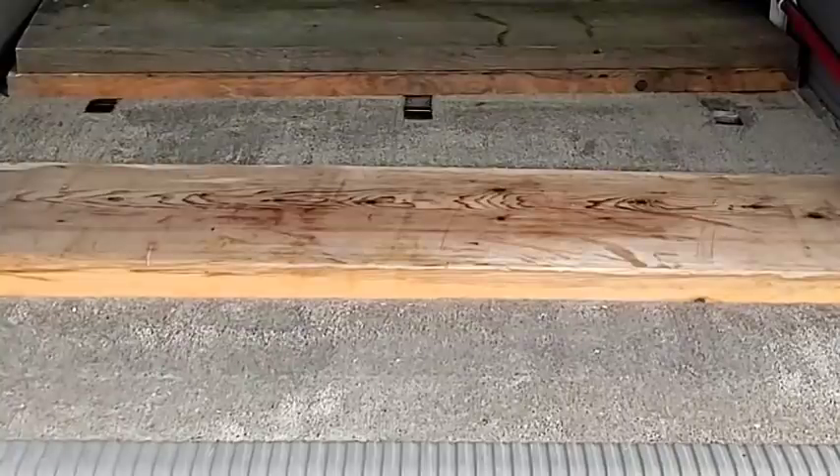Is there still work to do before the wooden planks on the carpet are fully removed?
Yes.